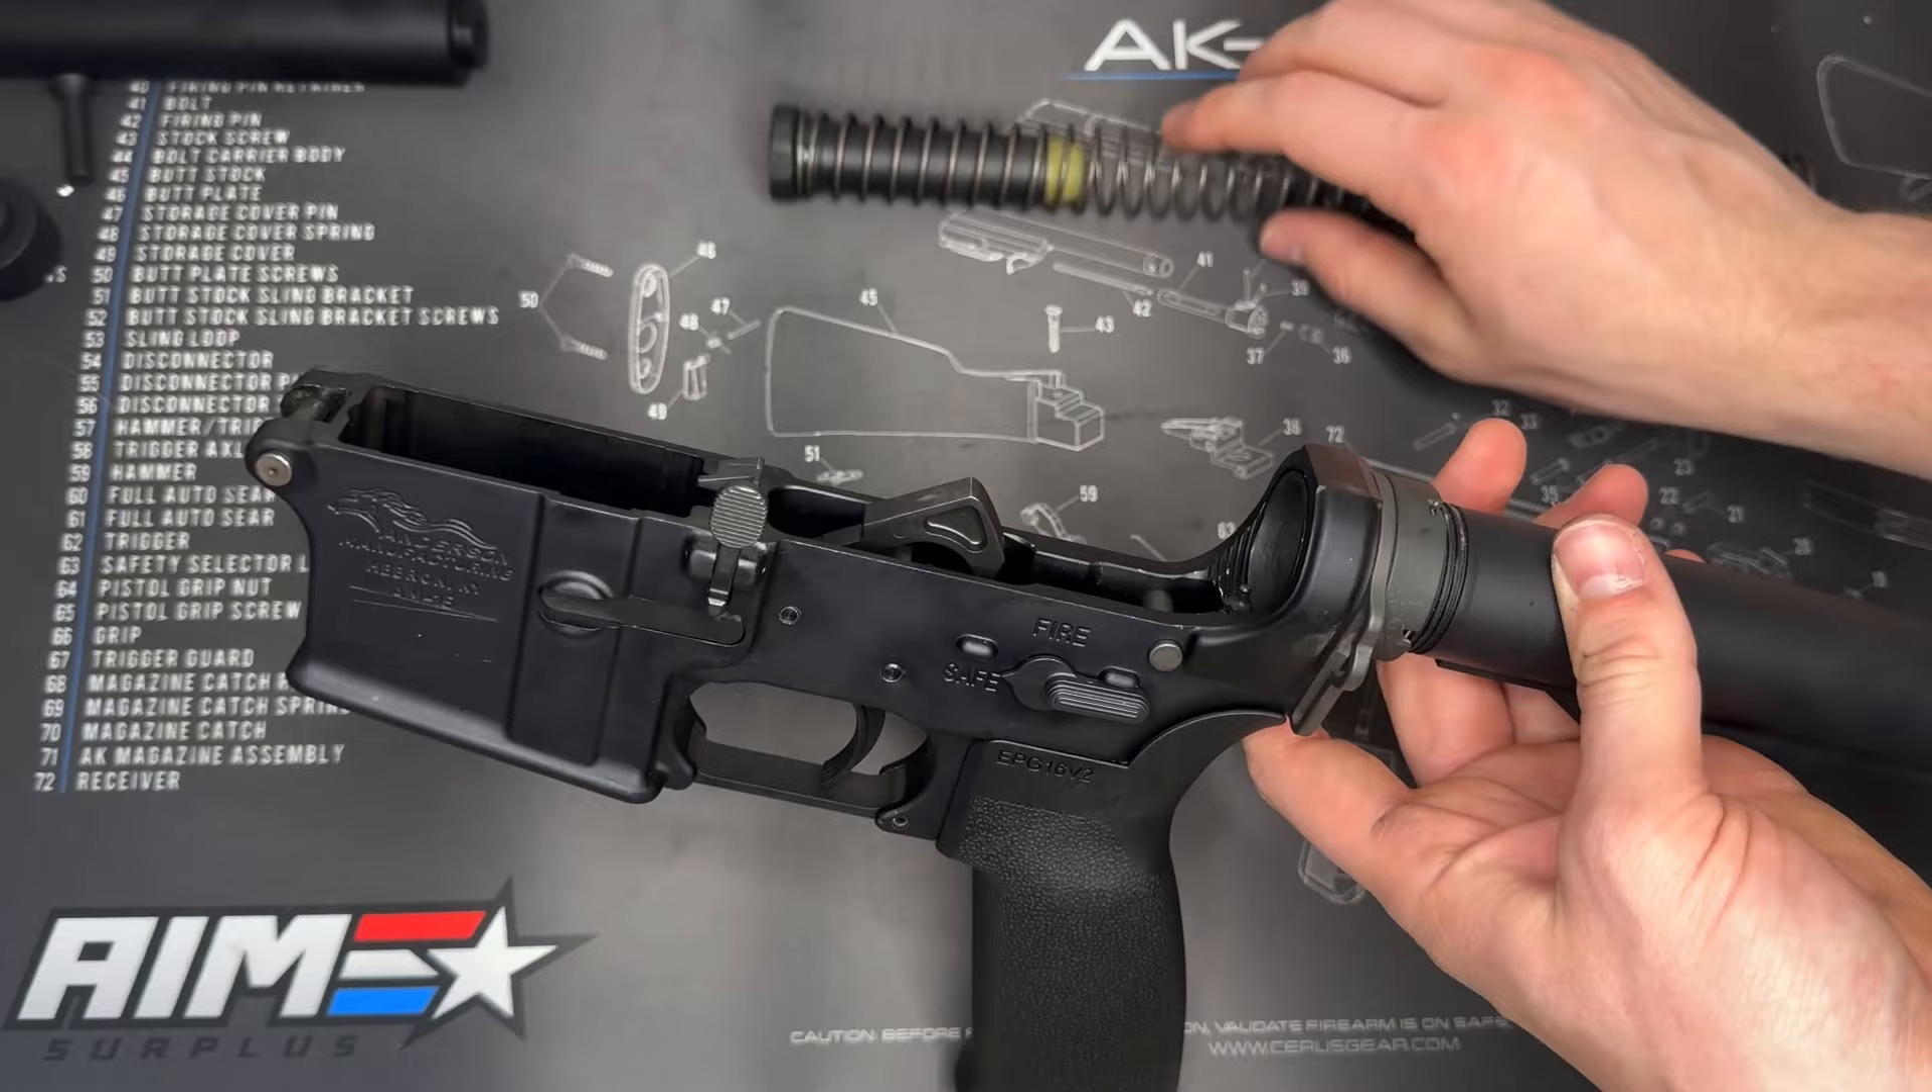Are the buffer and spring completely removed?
Yes.